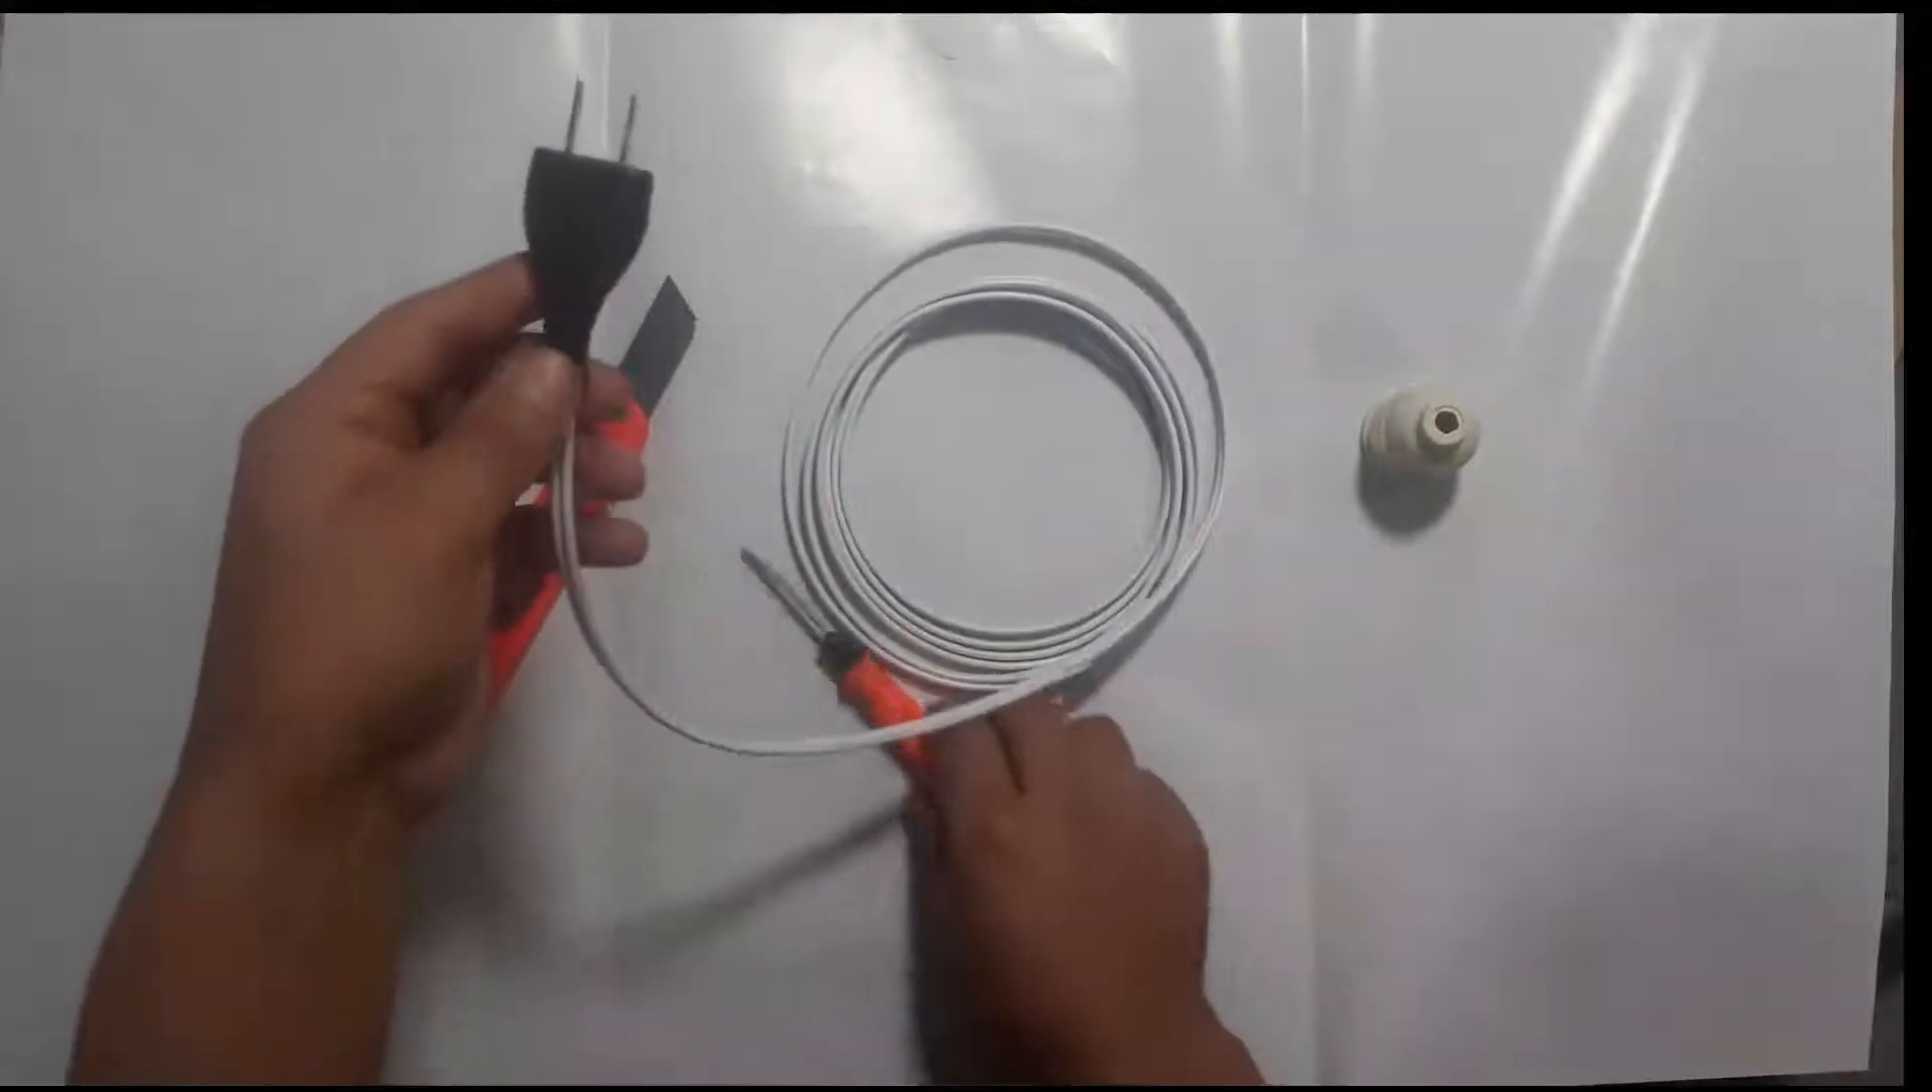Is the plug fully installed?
Yes.